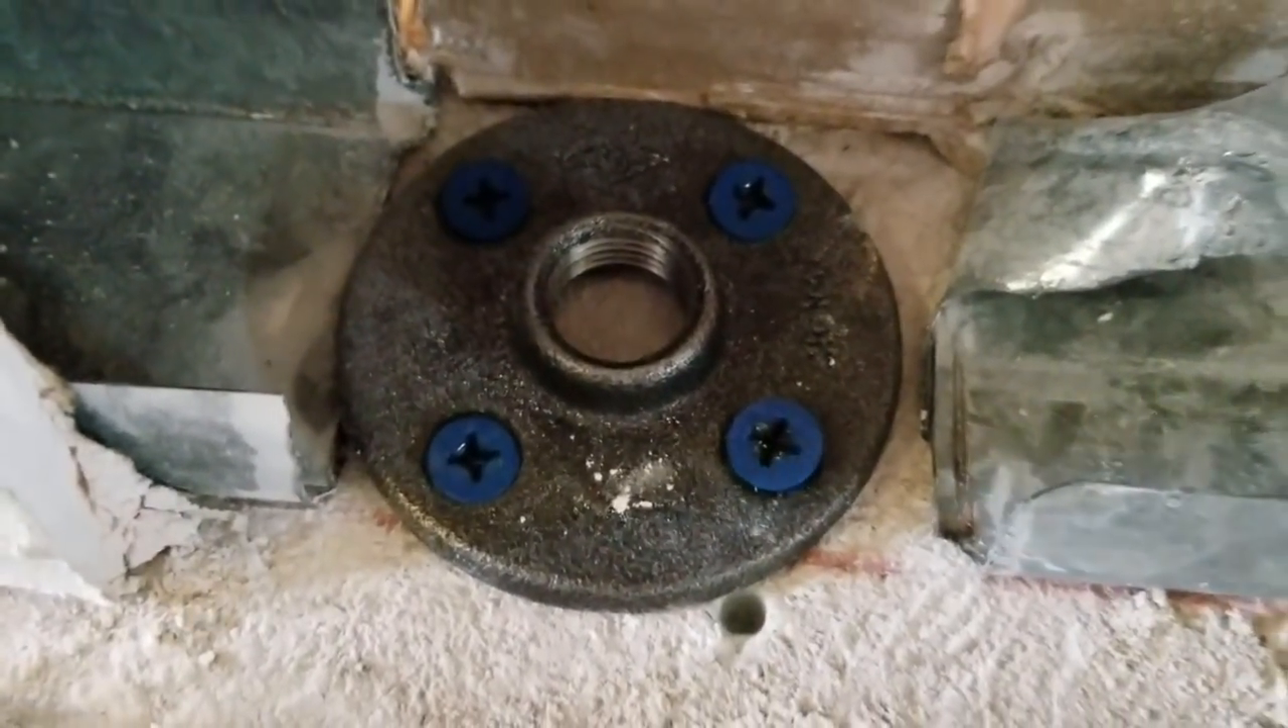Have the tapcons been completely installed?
Yes.